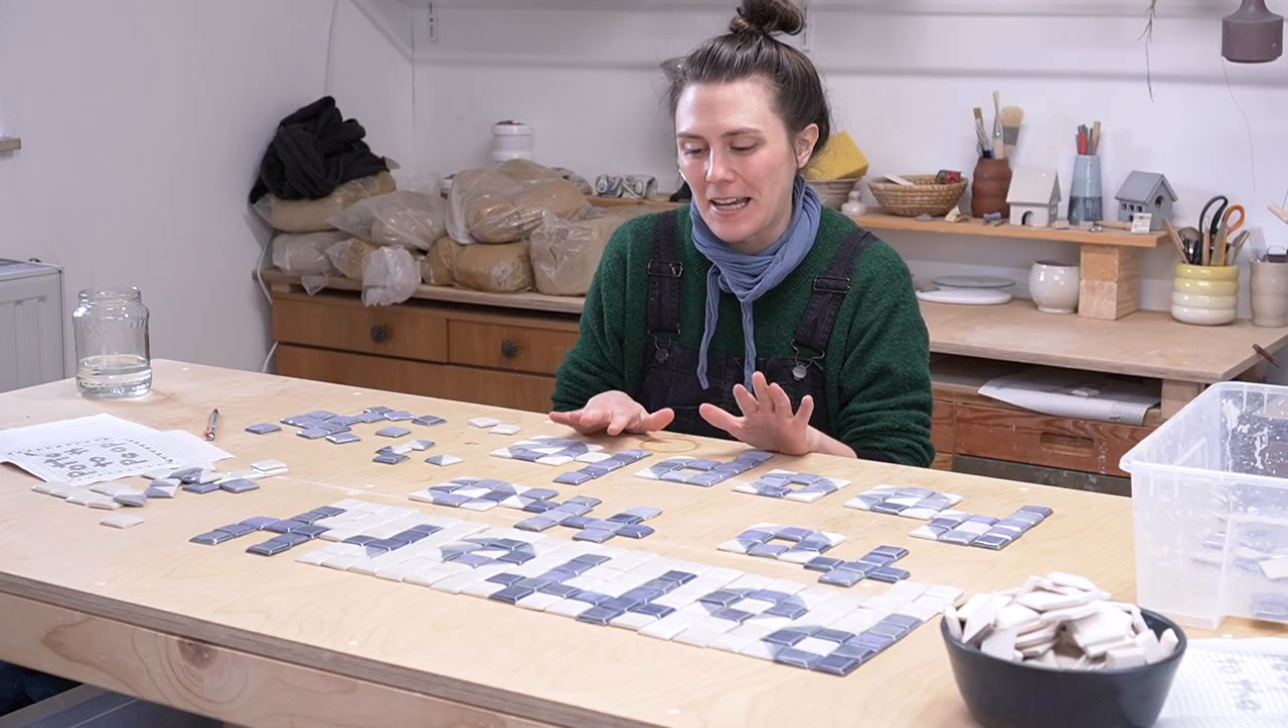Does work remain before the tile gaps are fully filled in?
Yes.